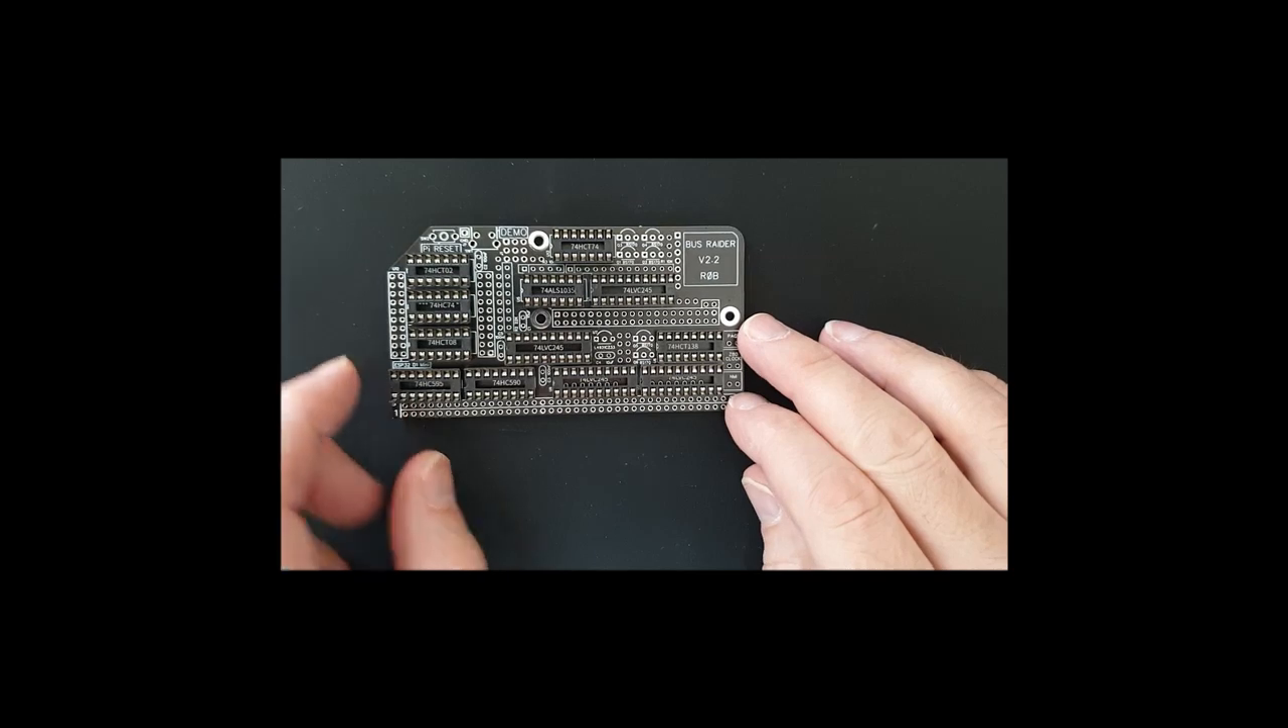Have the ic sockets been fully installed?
Yes.